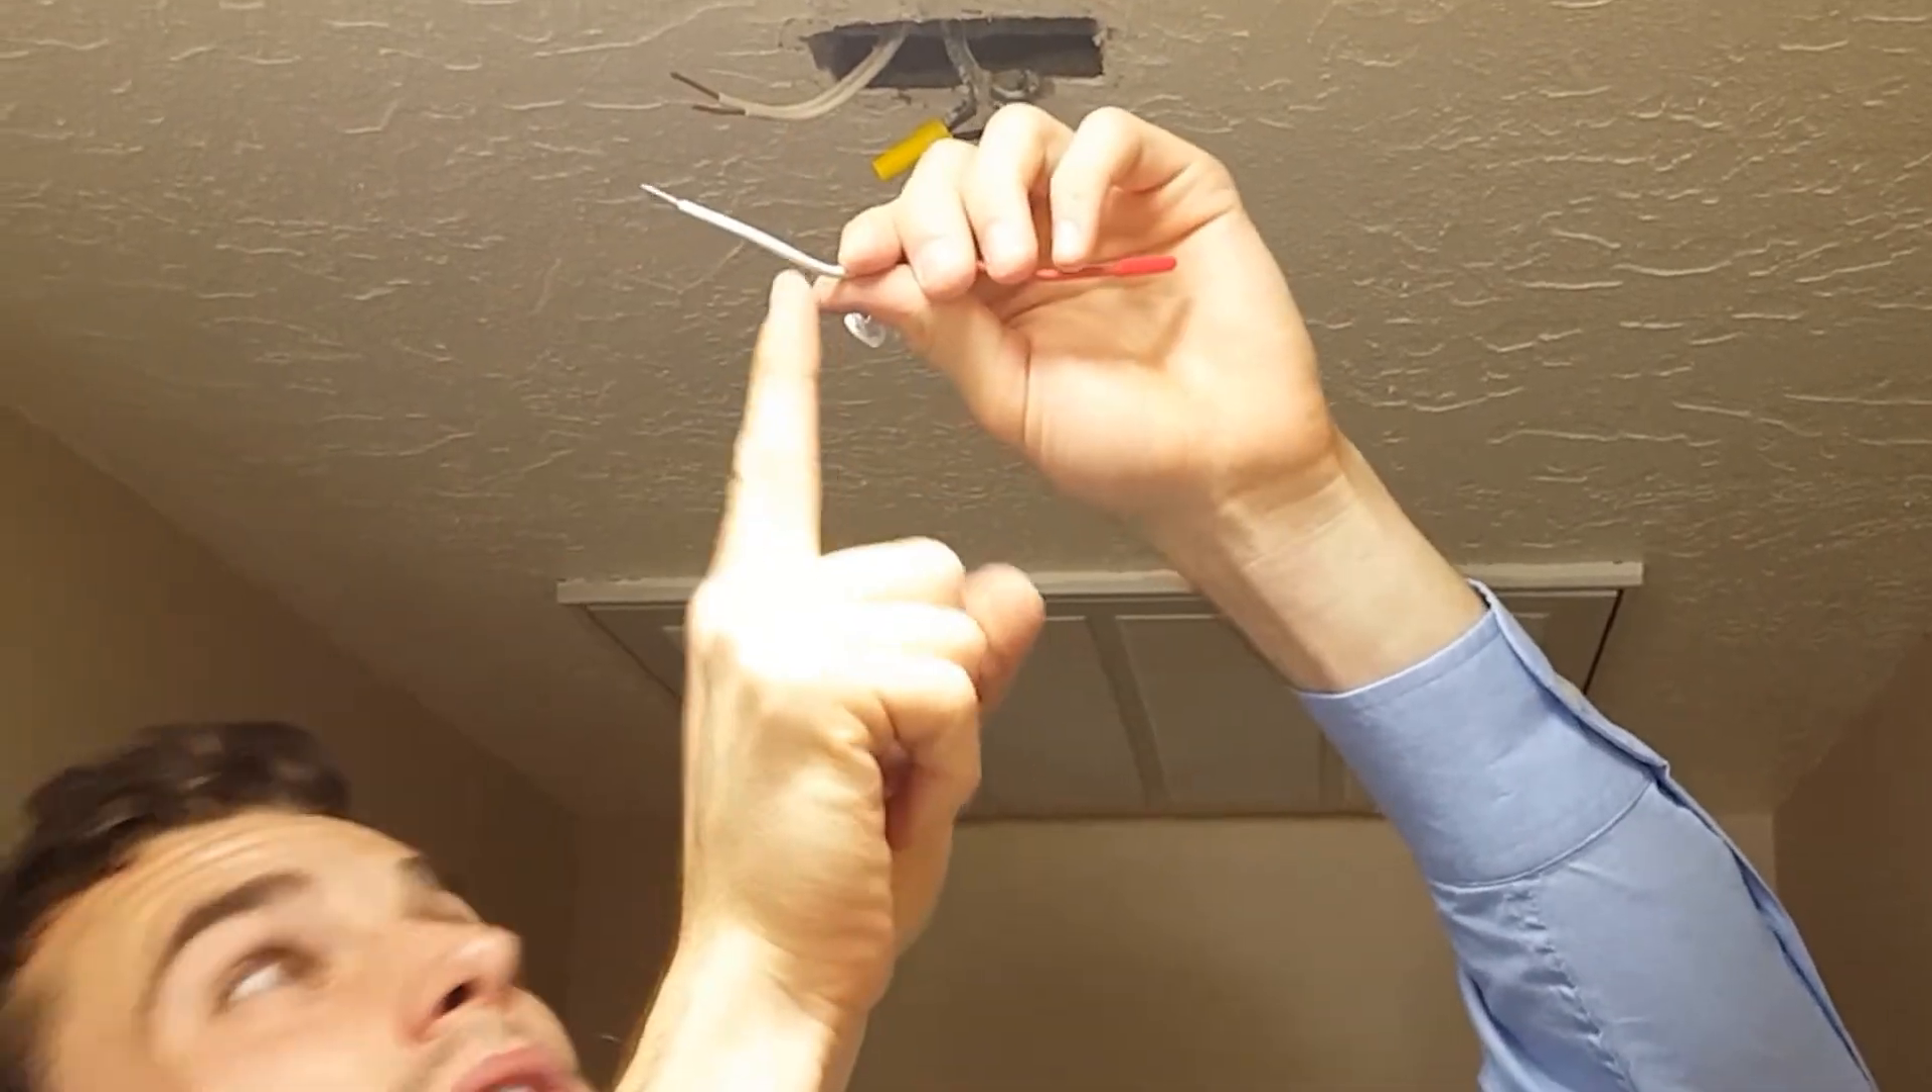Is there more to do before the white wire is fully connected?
Yes.